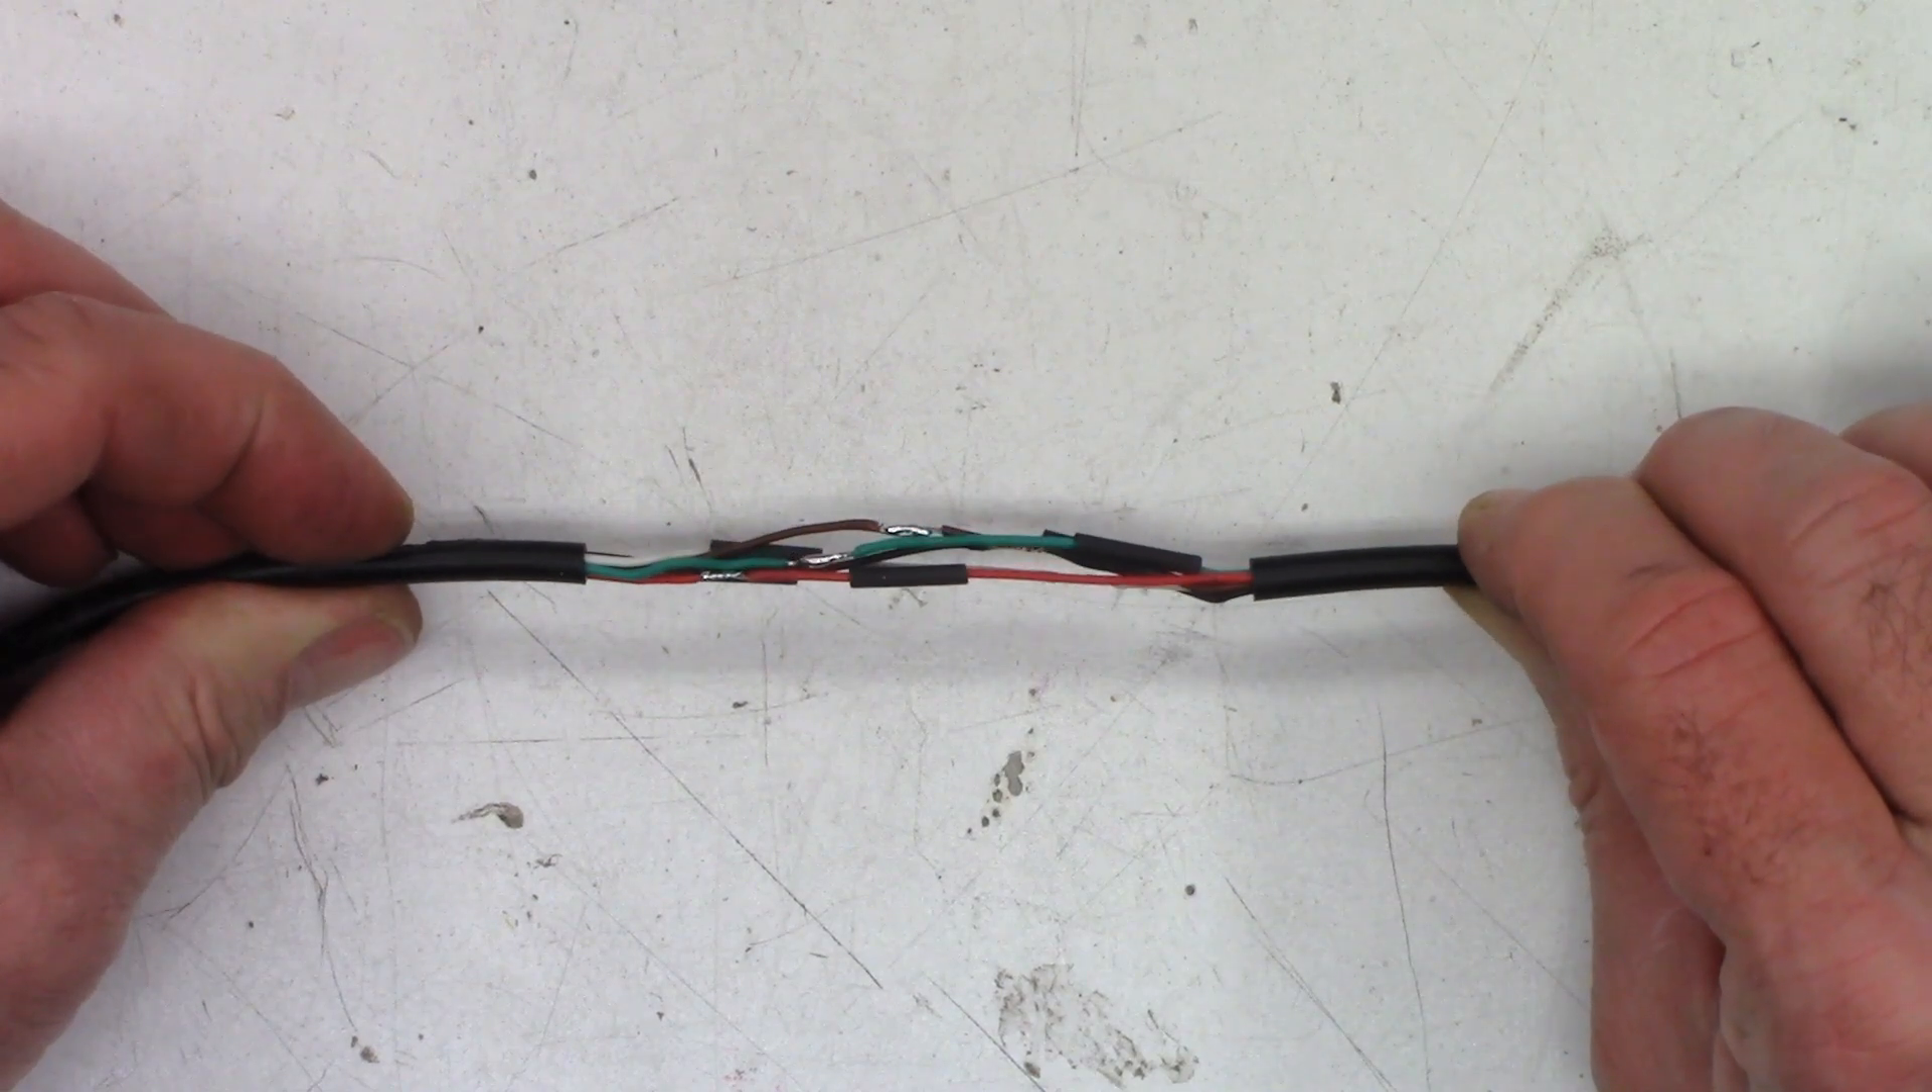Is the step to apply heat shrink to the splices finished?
No.